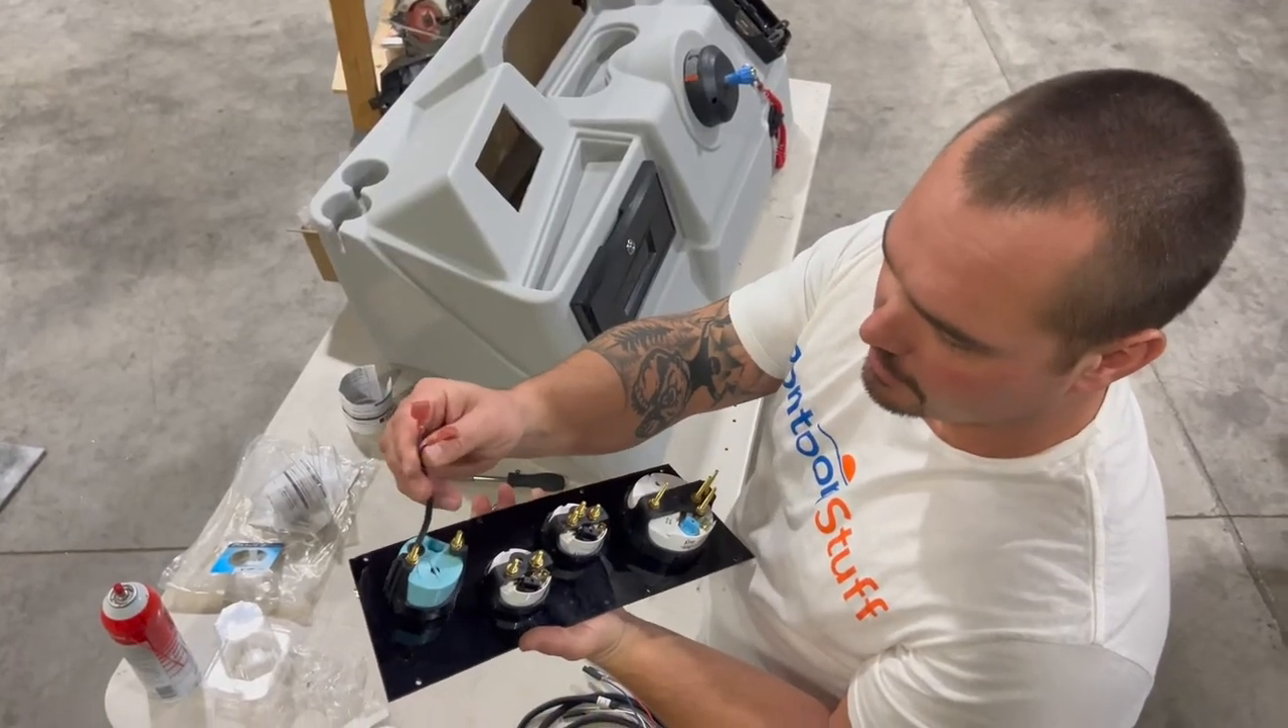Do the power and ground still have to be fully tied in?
Yes.